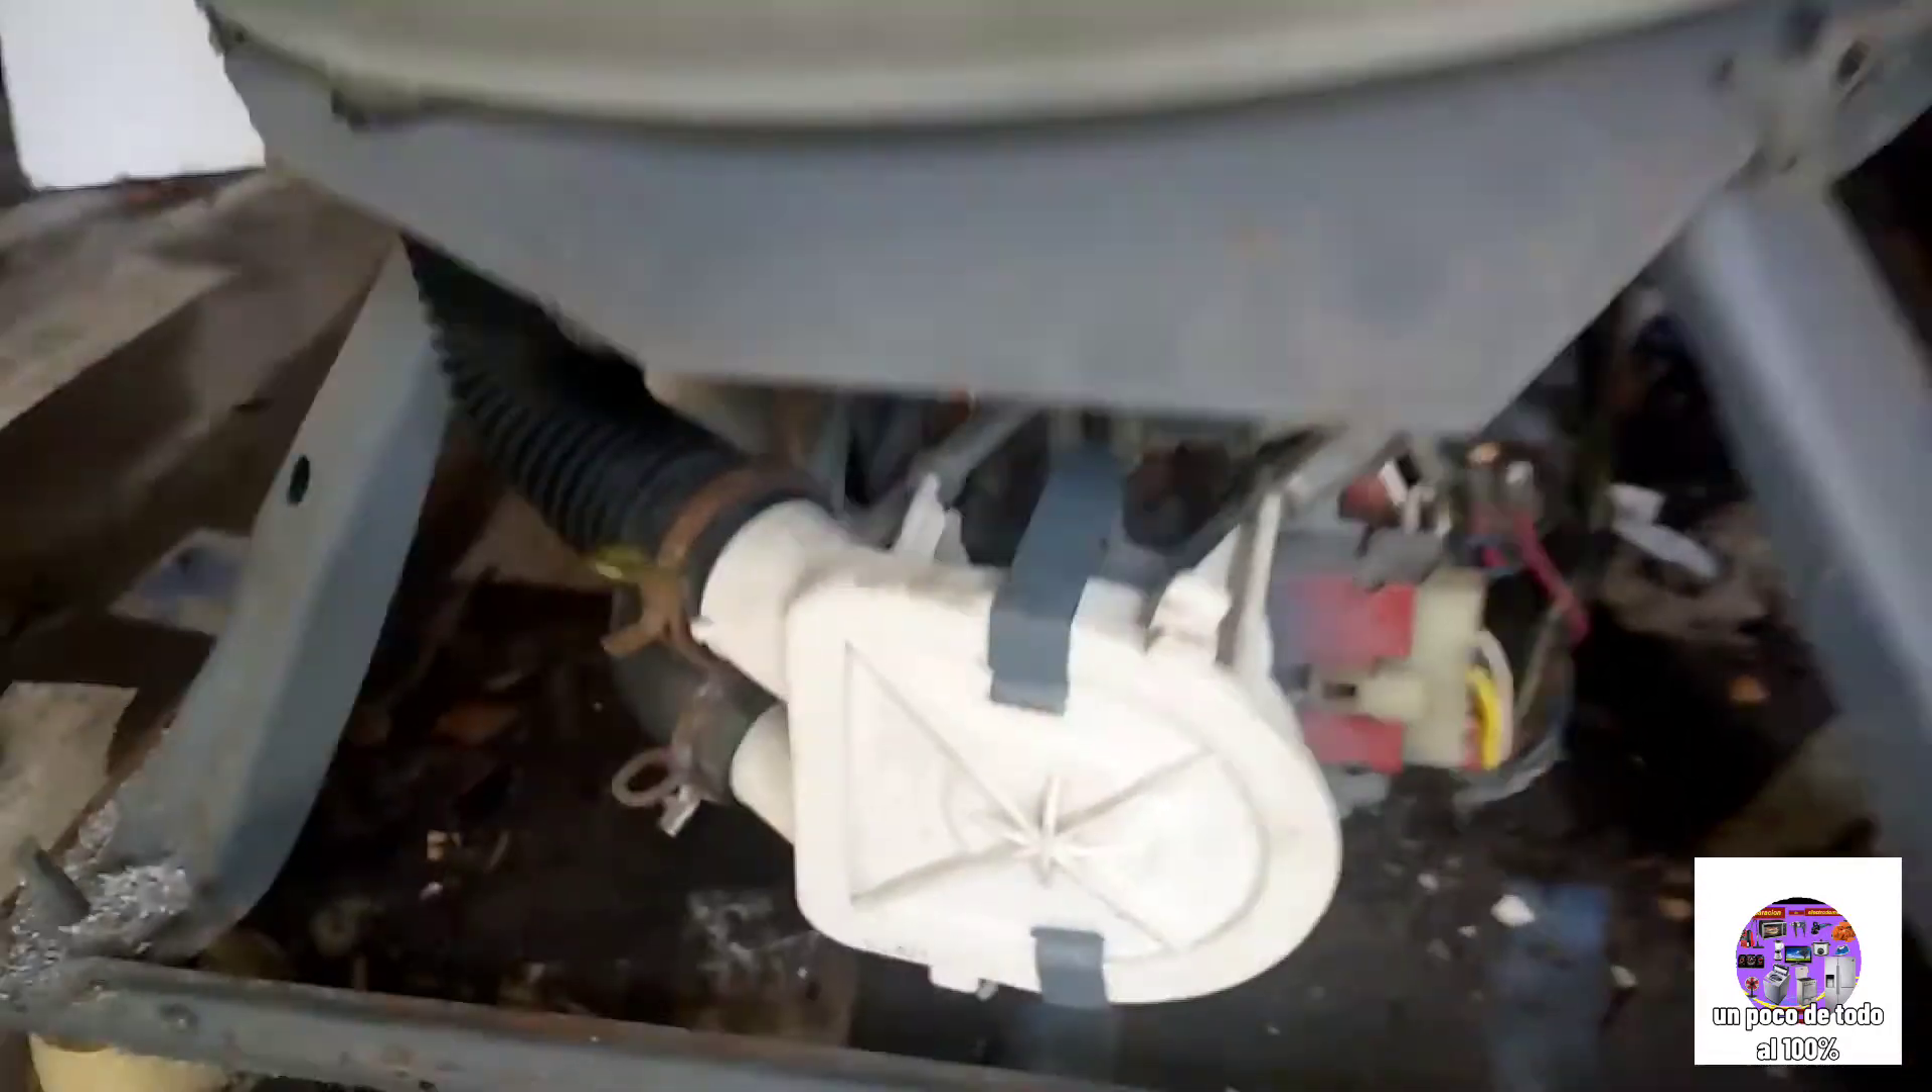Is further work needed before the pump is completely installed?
No.